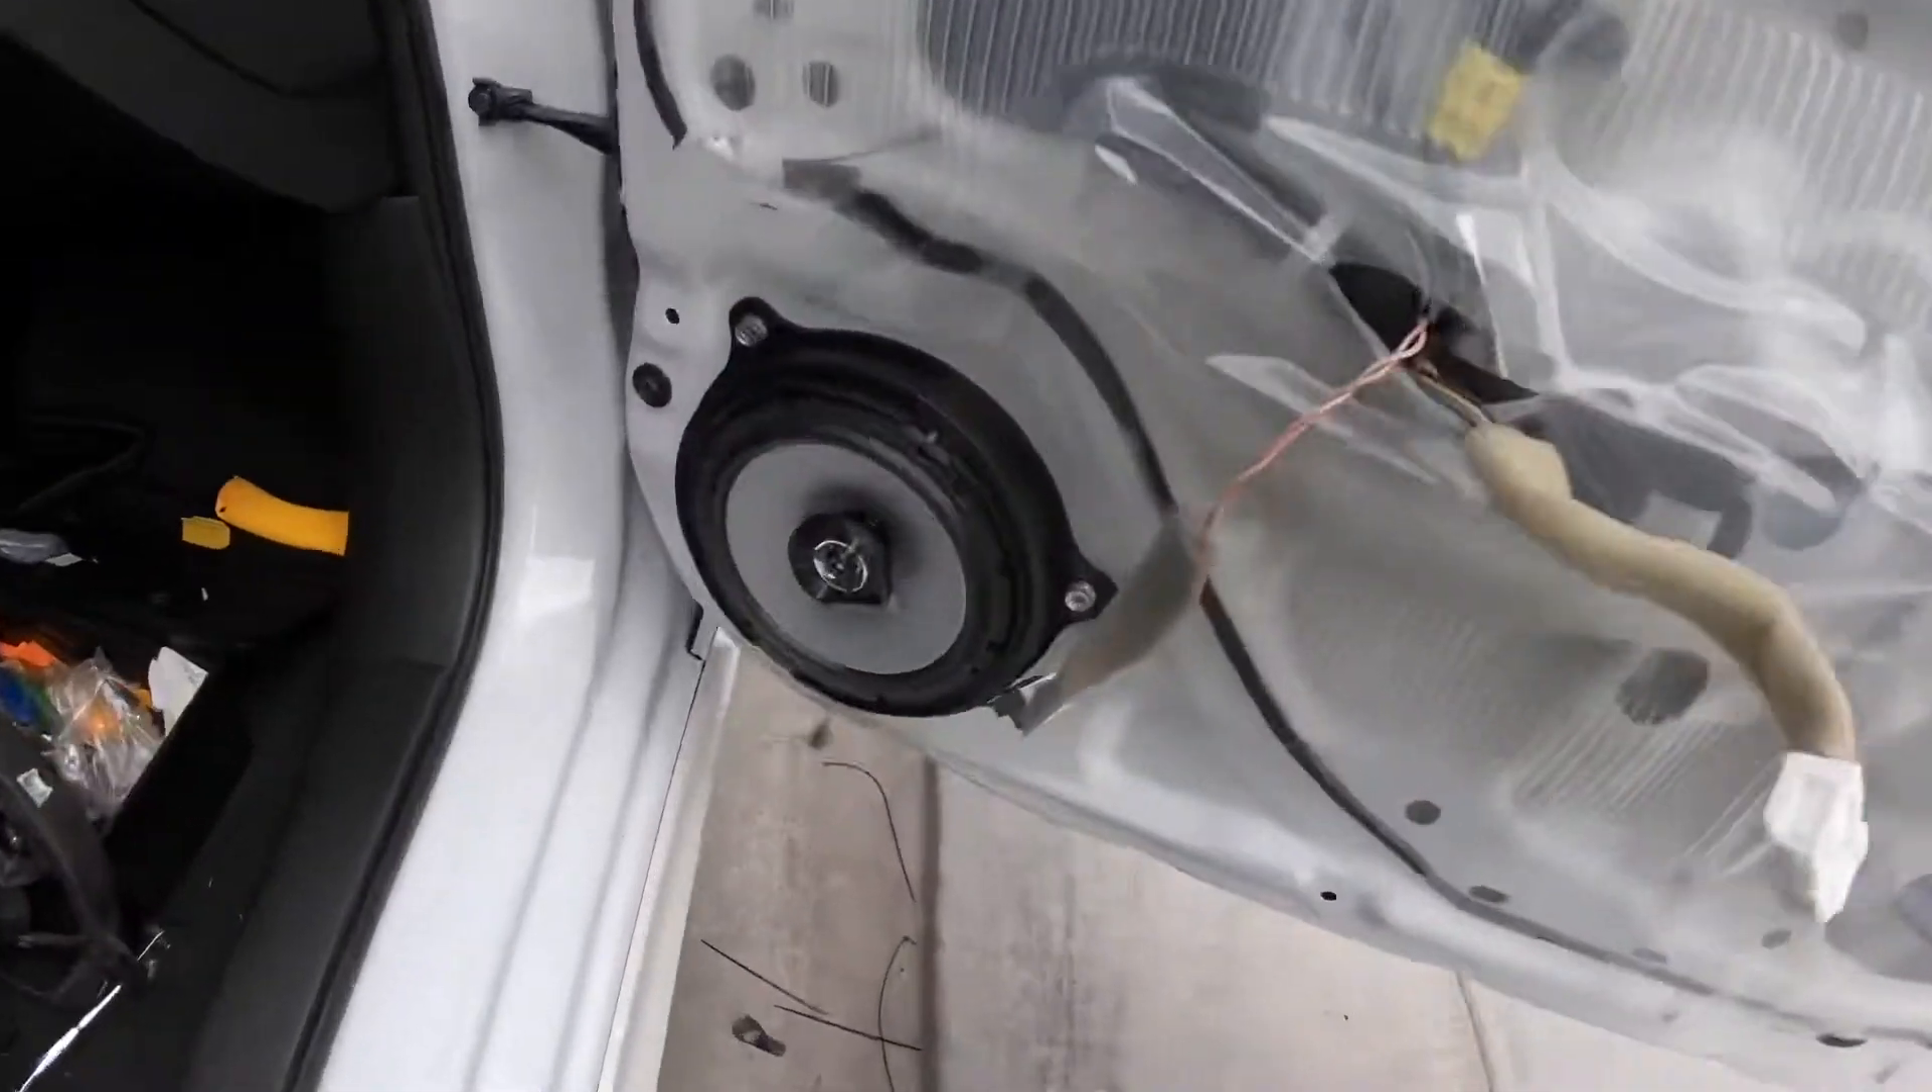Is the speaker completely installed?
Yes.